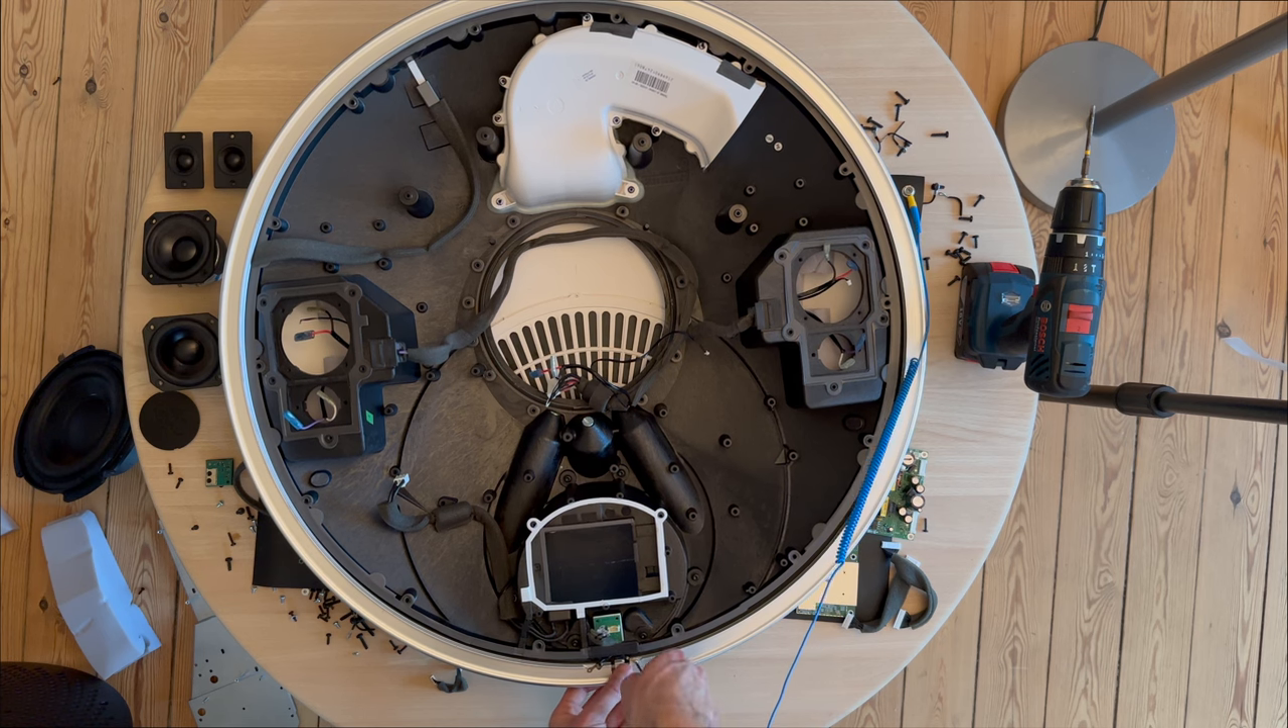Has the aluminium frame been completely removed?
No.